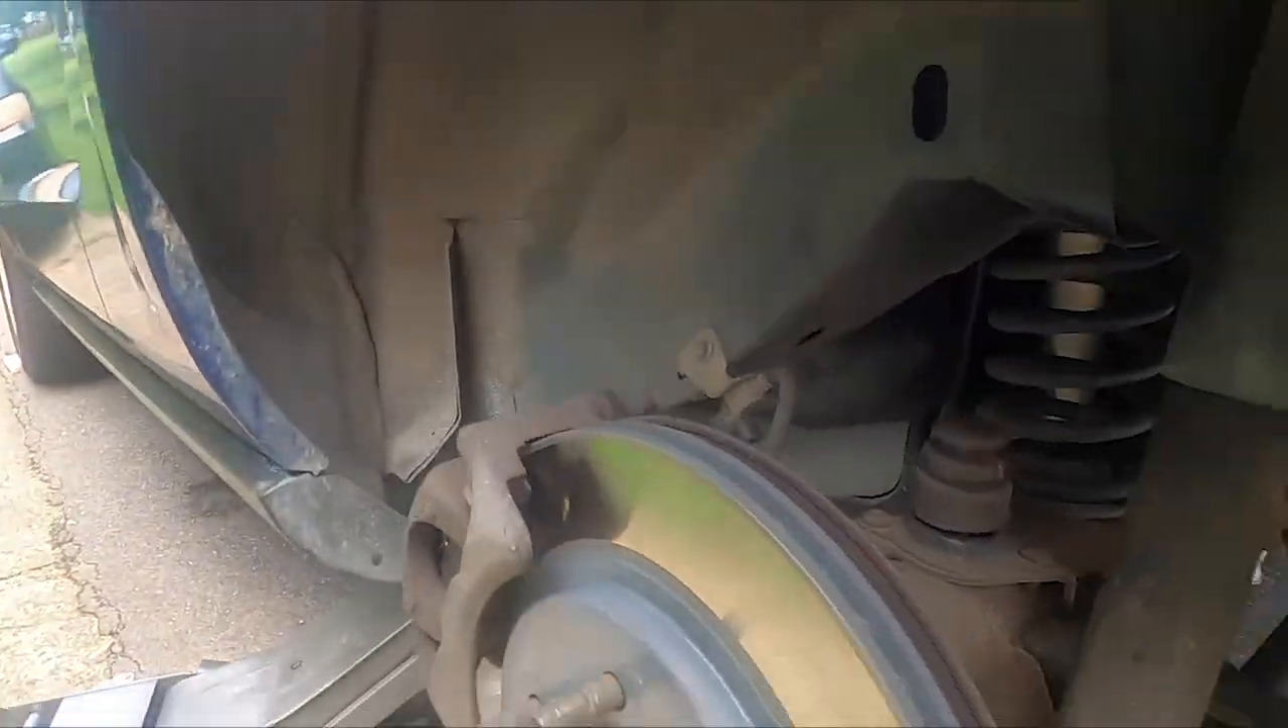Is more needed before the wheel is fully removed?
No.